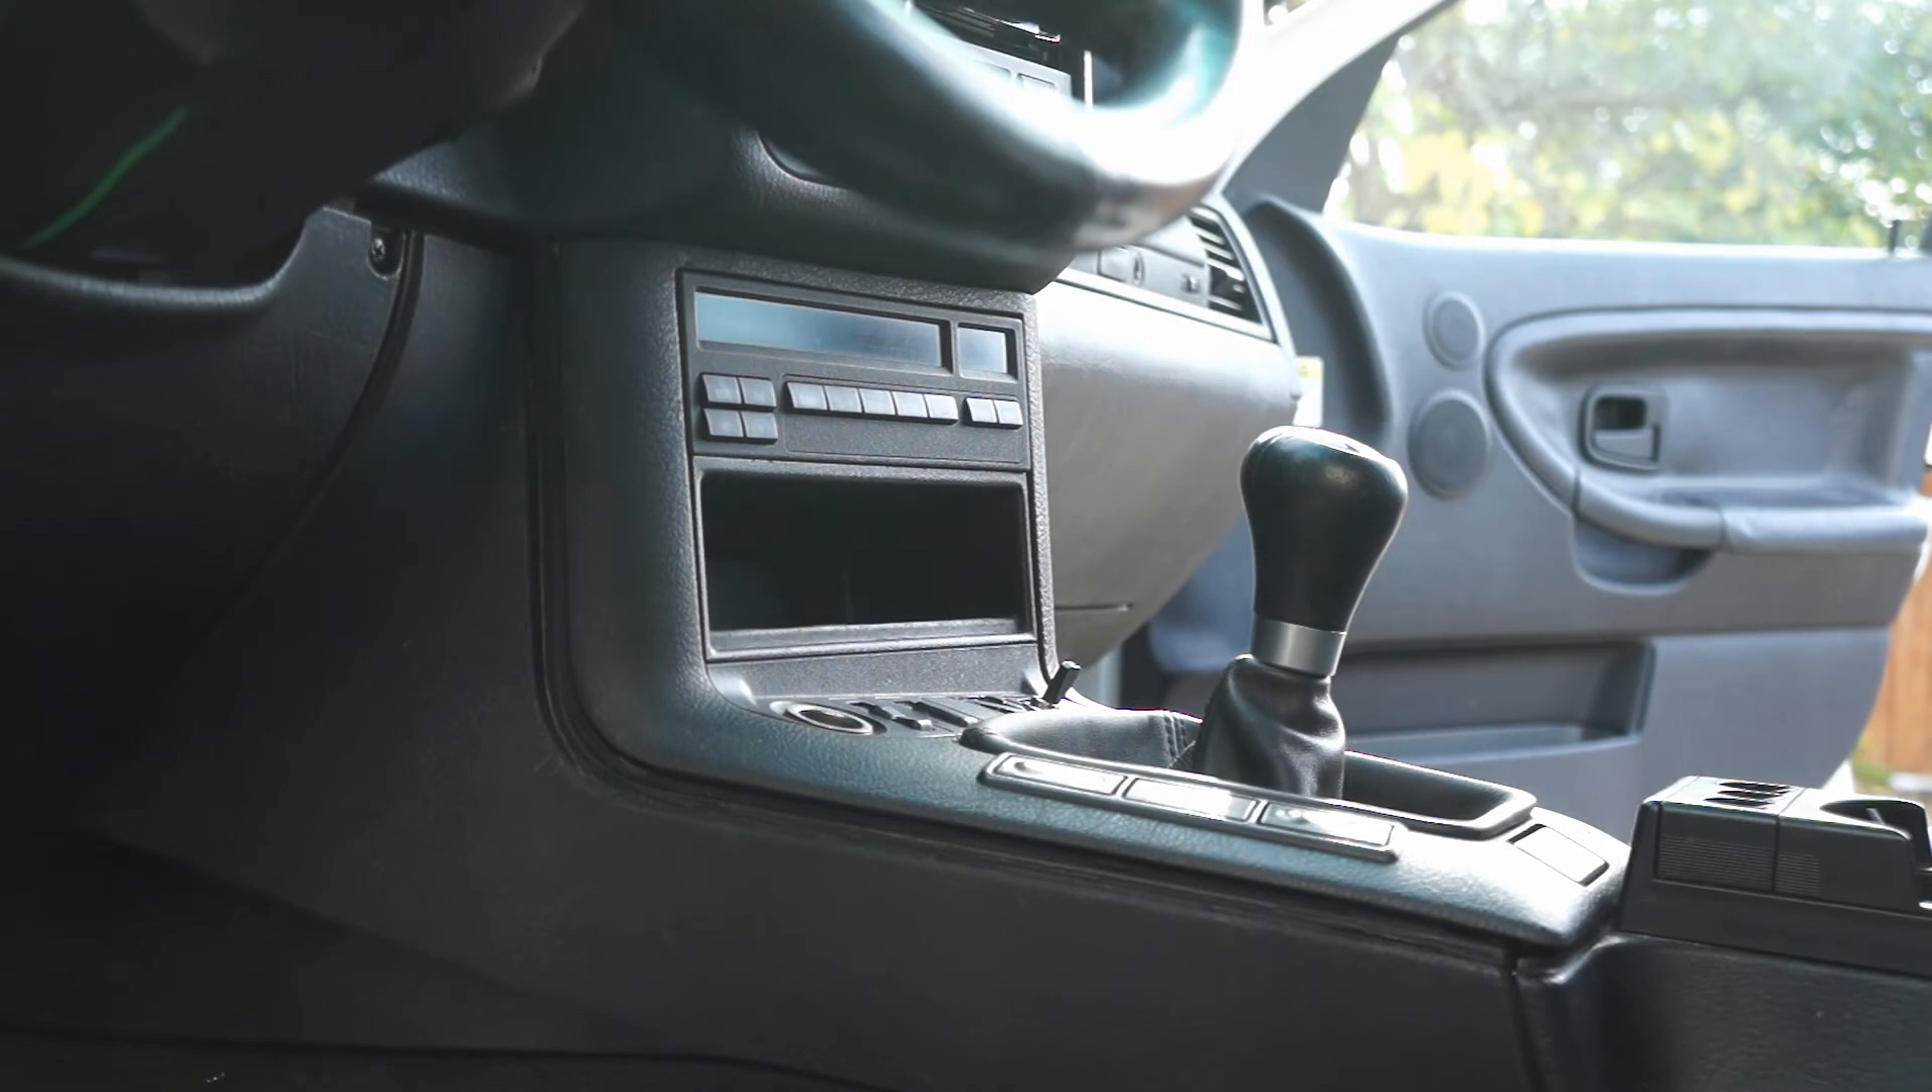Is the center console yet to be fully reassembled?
No.